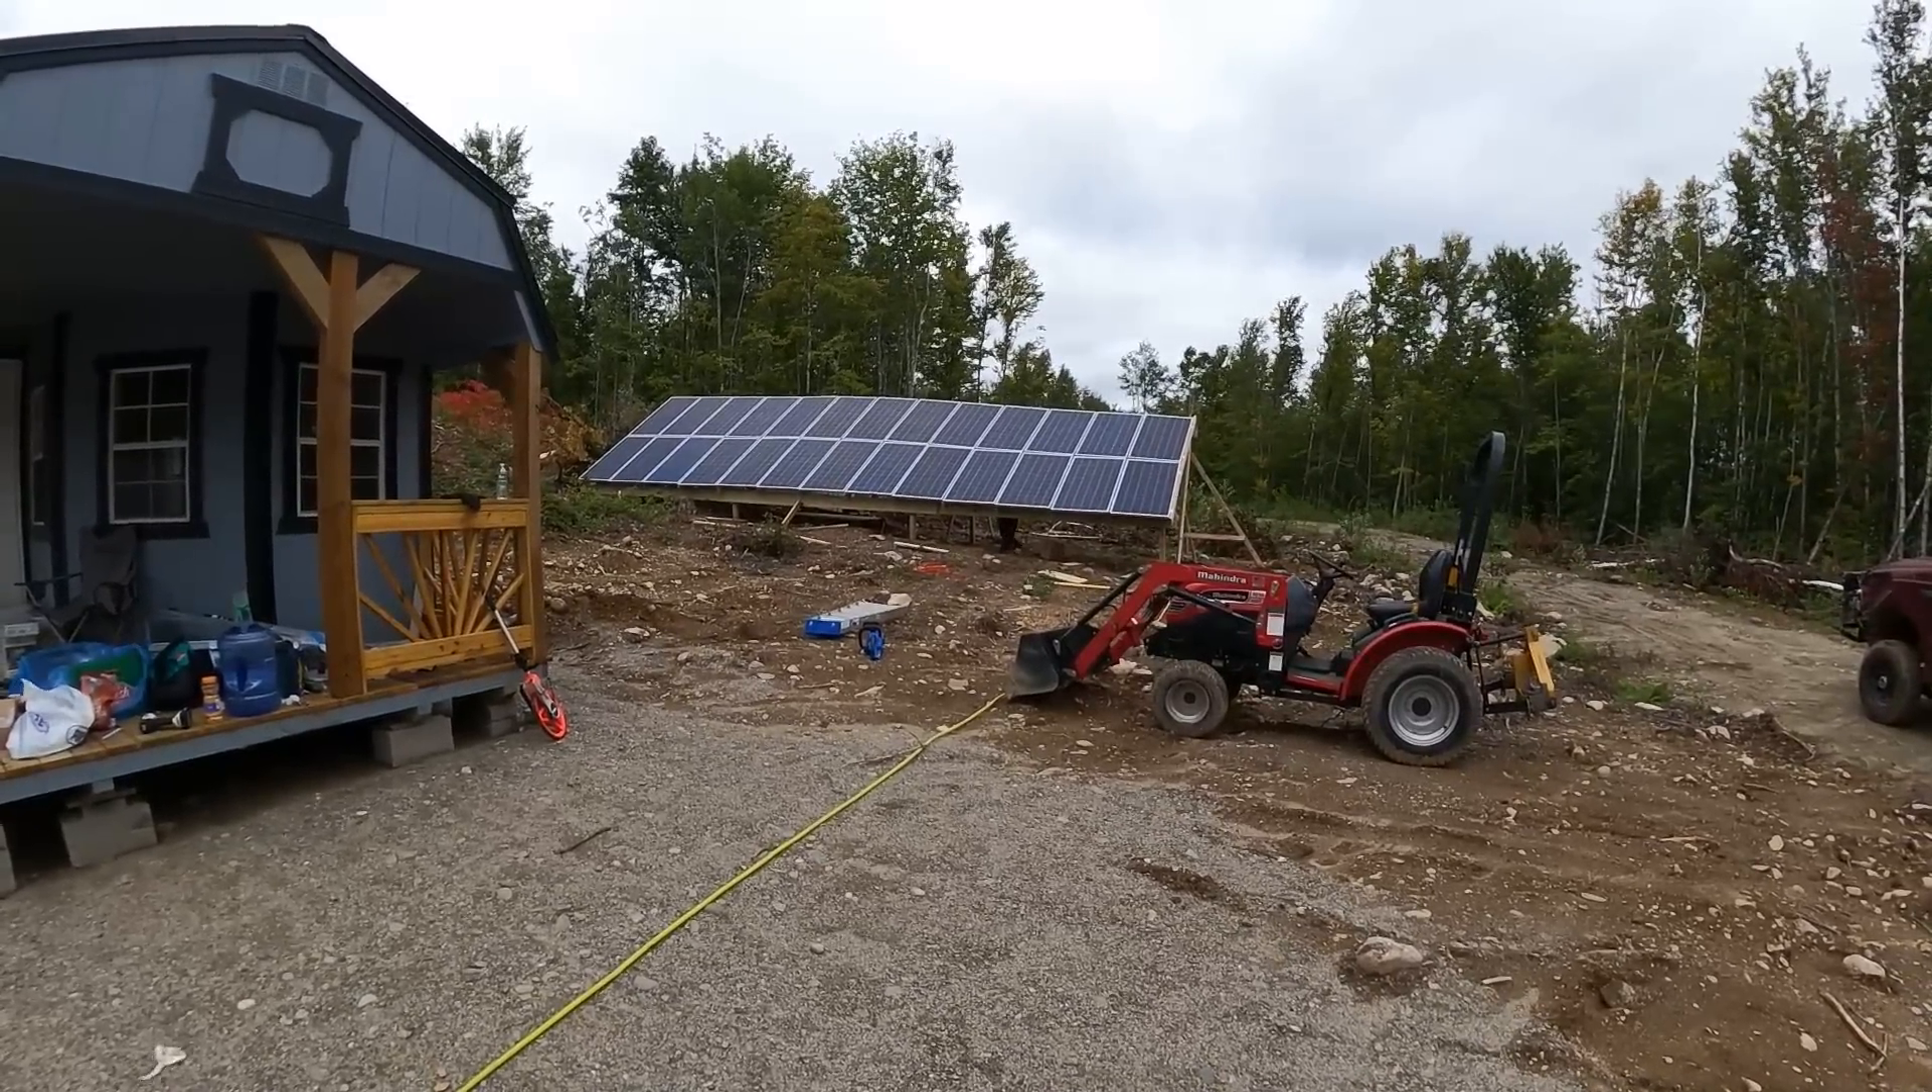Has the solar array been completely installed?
Yes.